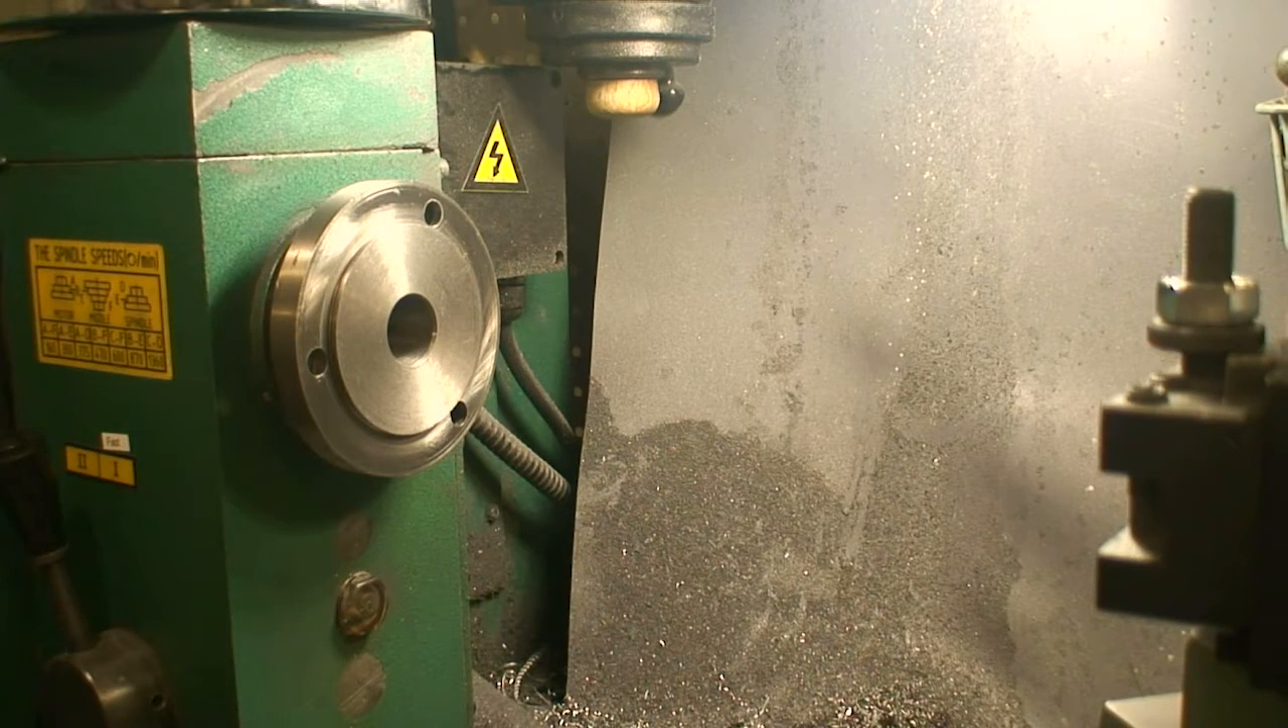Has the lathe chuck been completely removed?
Yes.